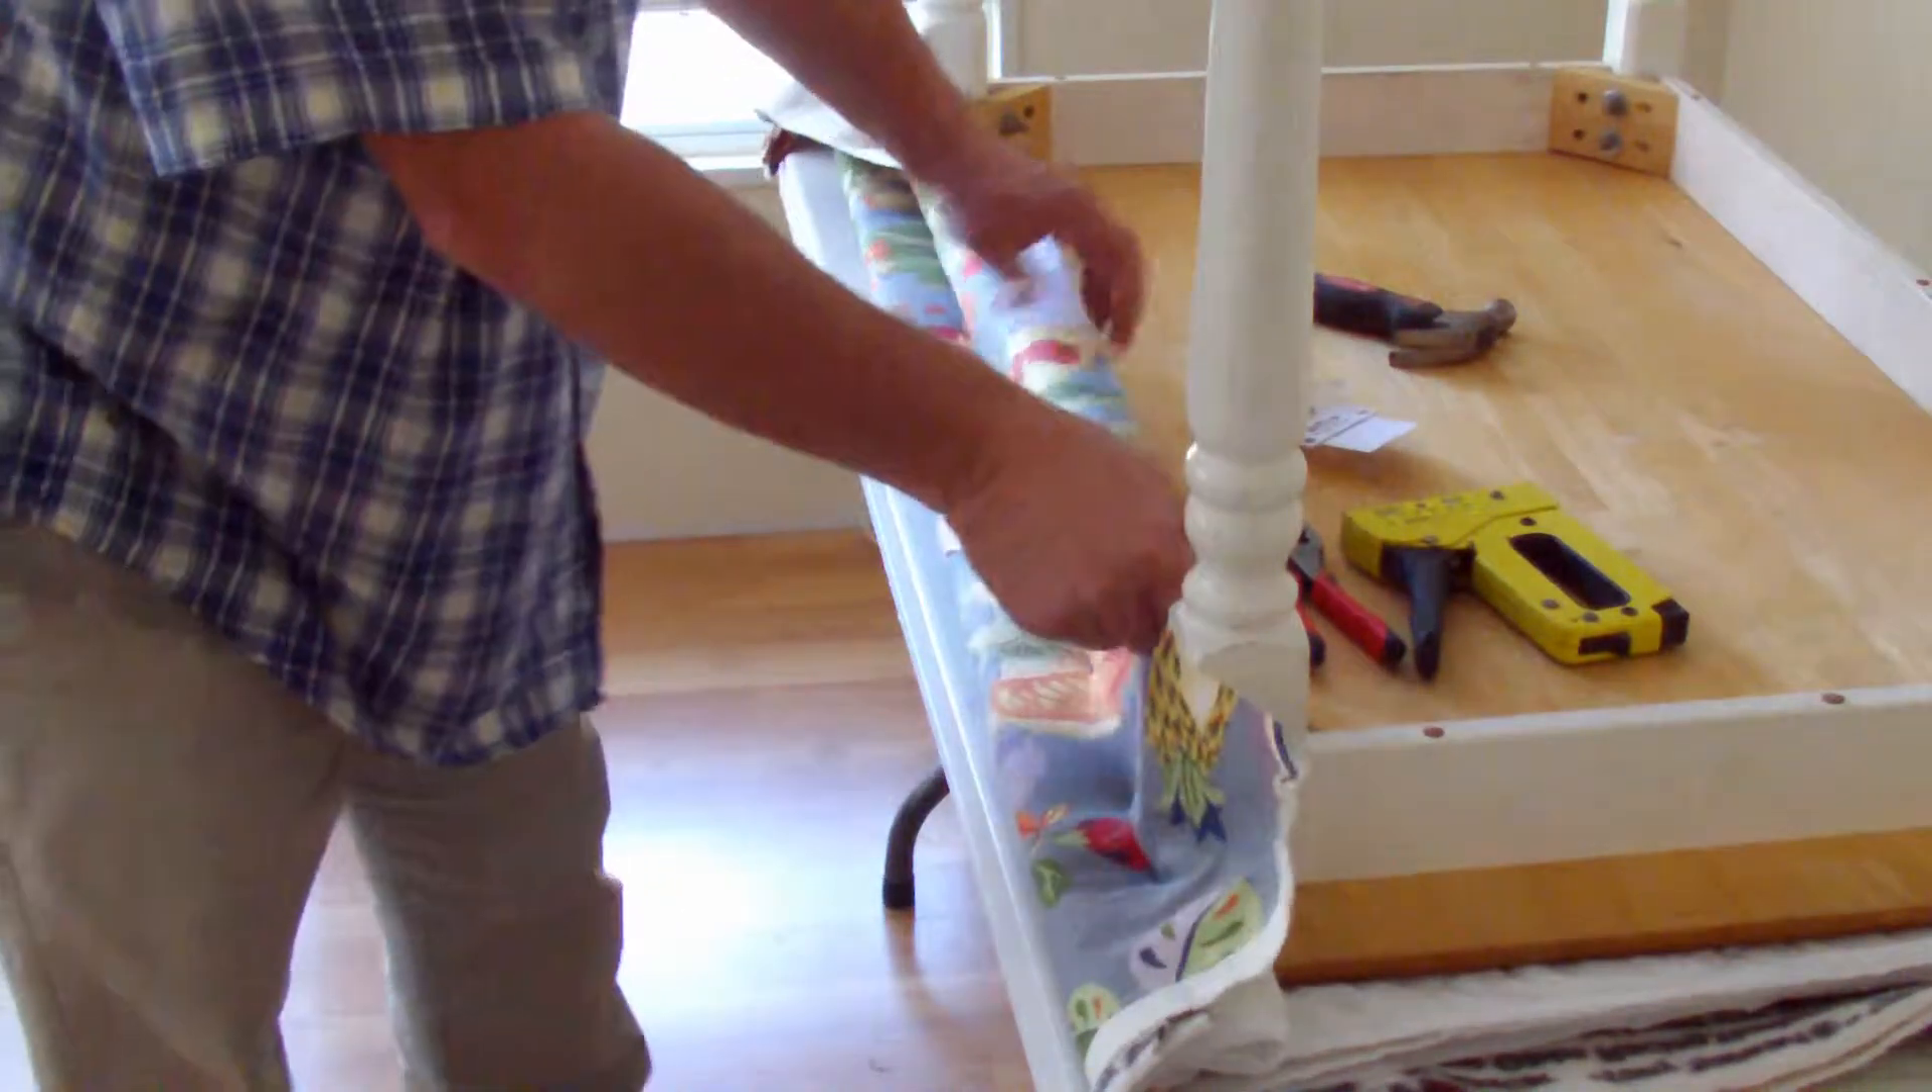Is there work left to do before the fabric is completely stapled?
Yes.